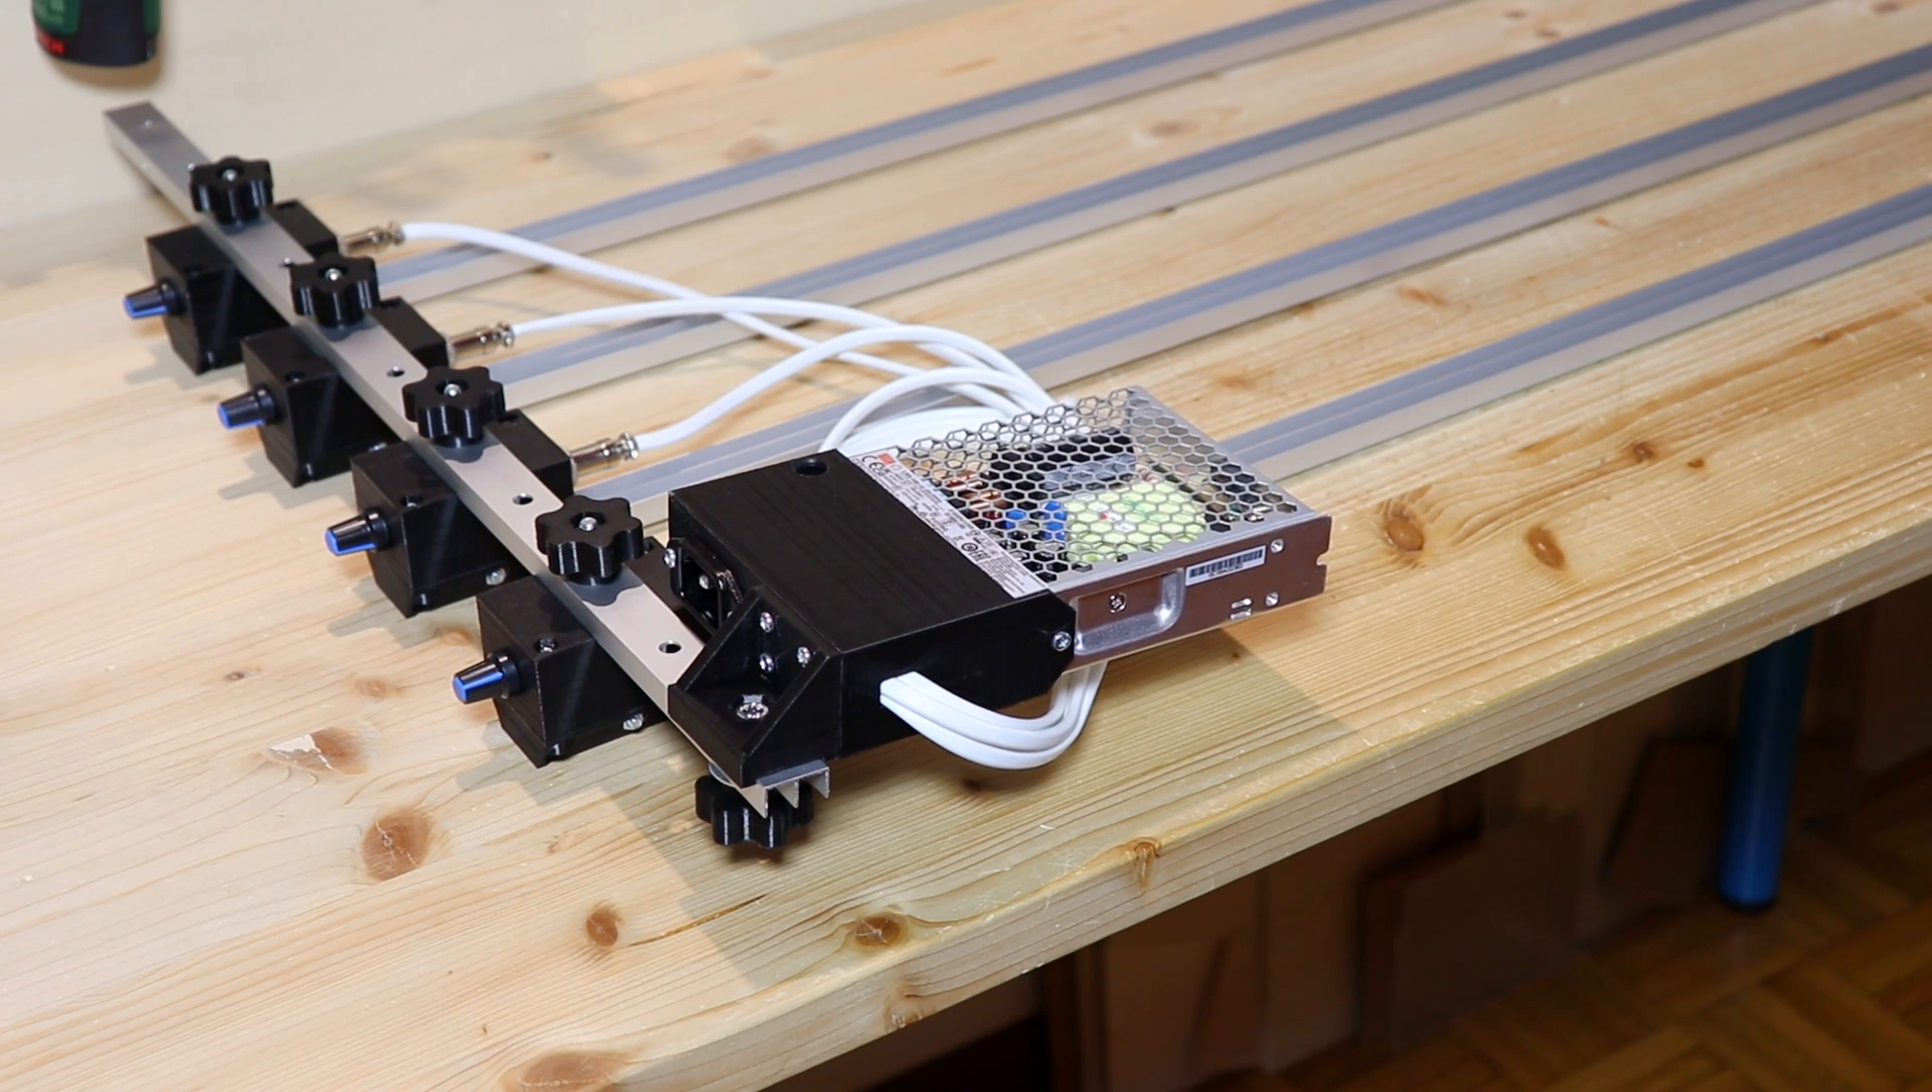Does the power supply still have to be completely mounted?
No.